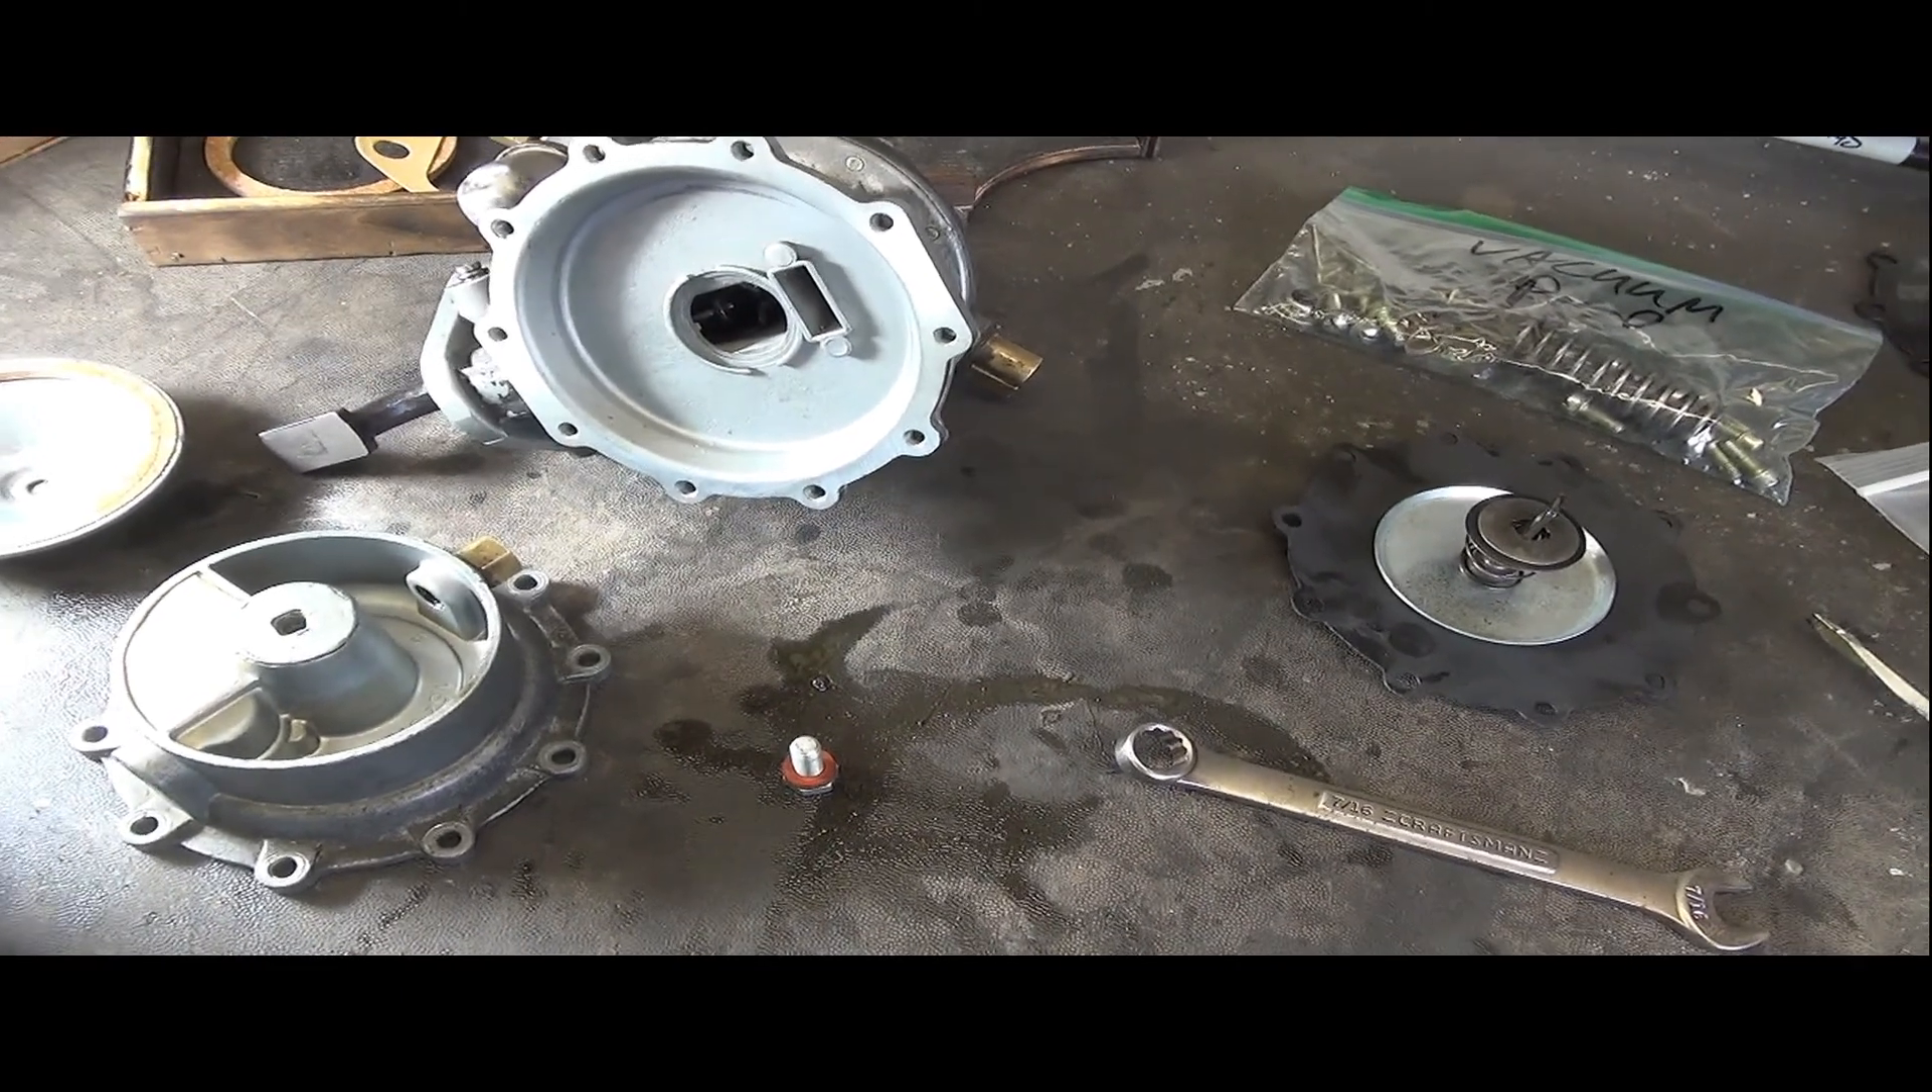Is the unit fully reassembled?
No.